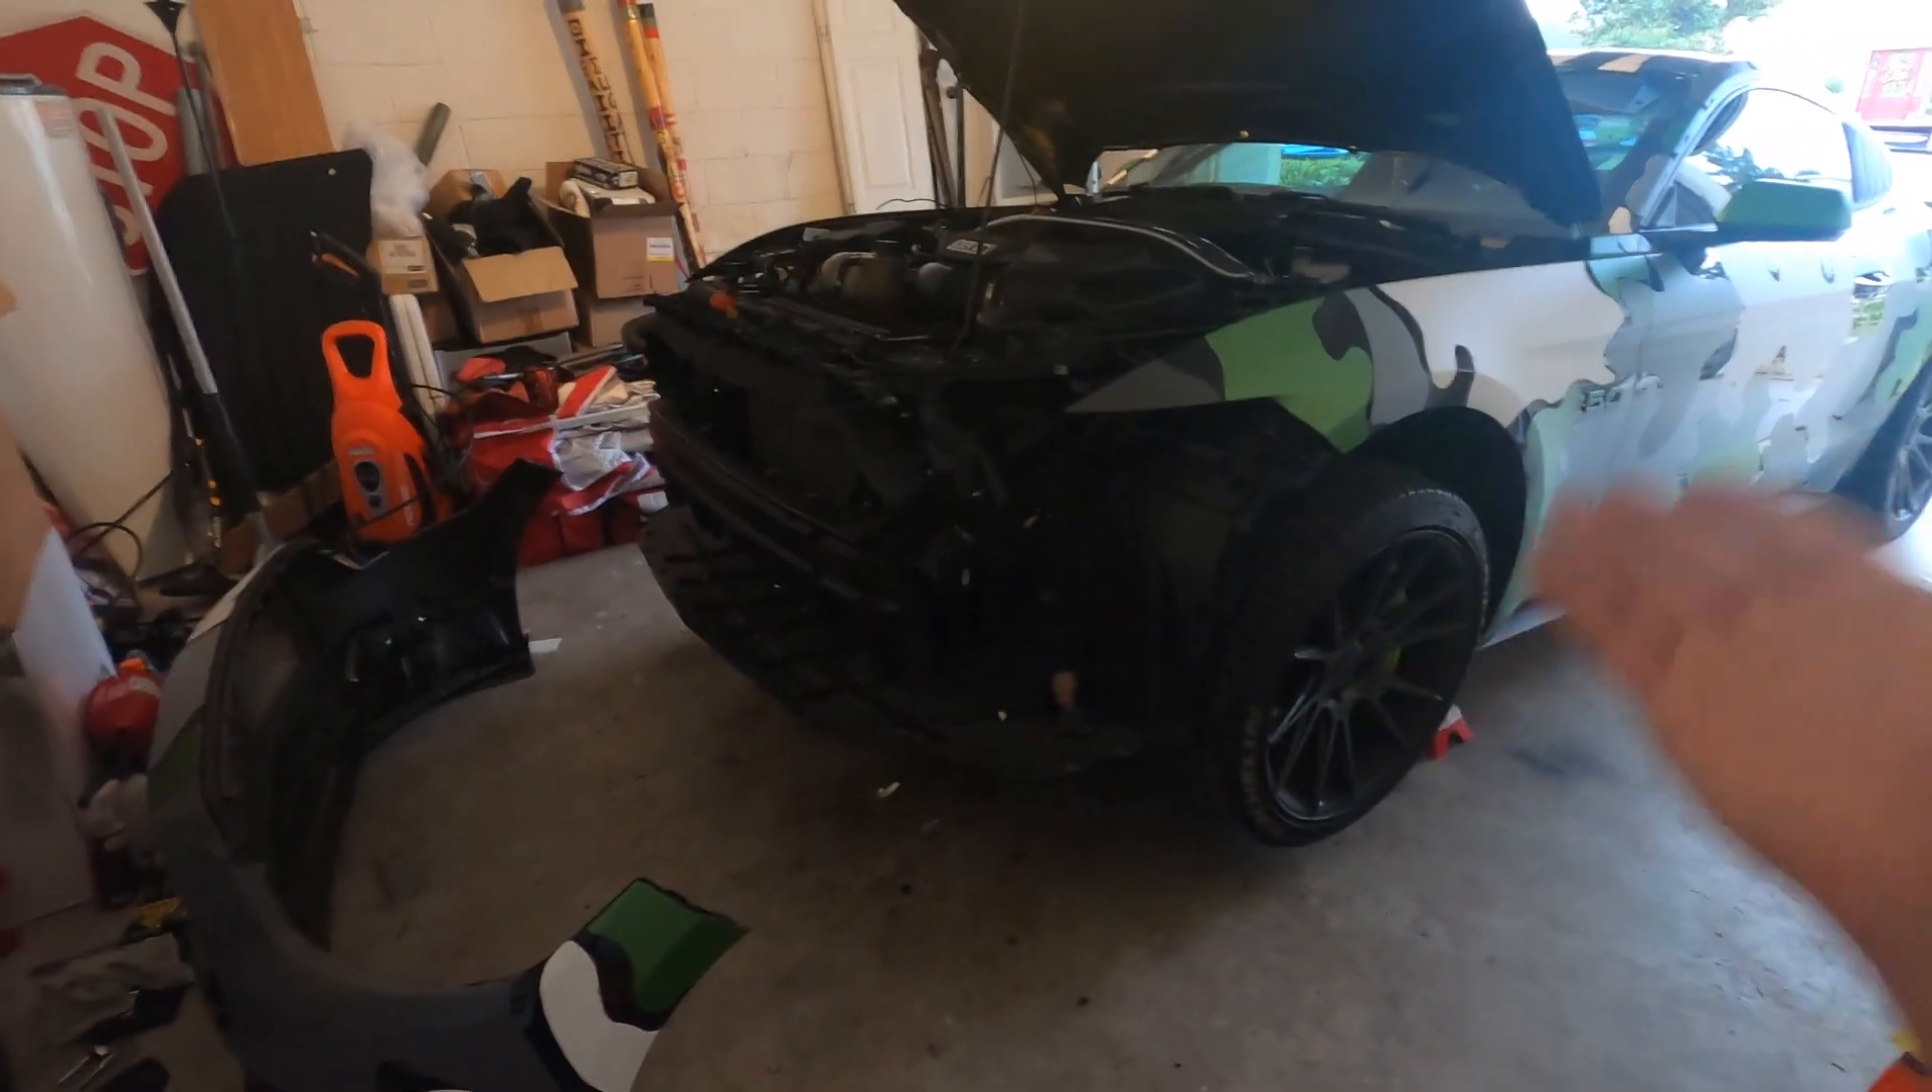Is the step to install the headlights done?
No.